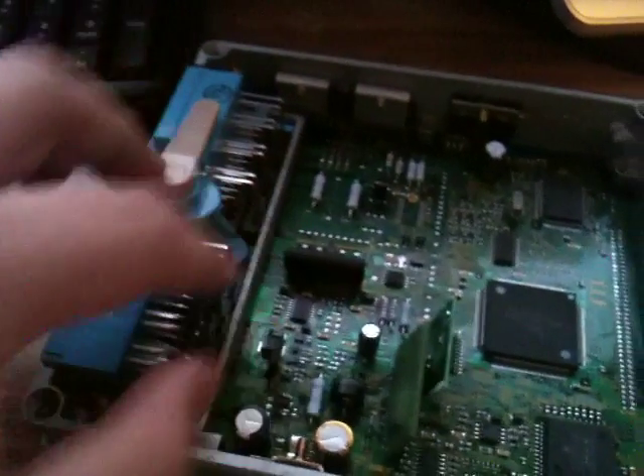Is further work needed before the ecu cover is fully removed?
No.